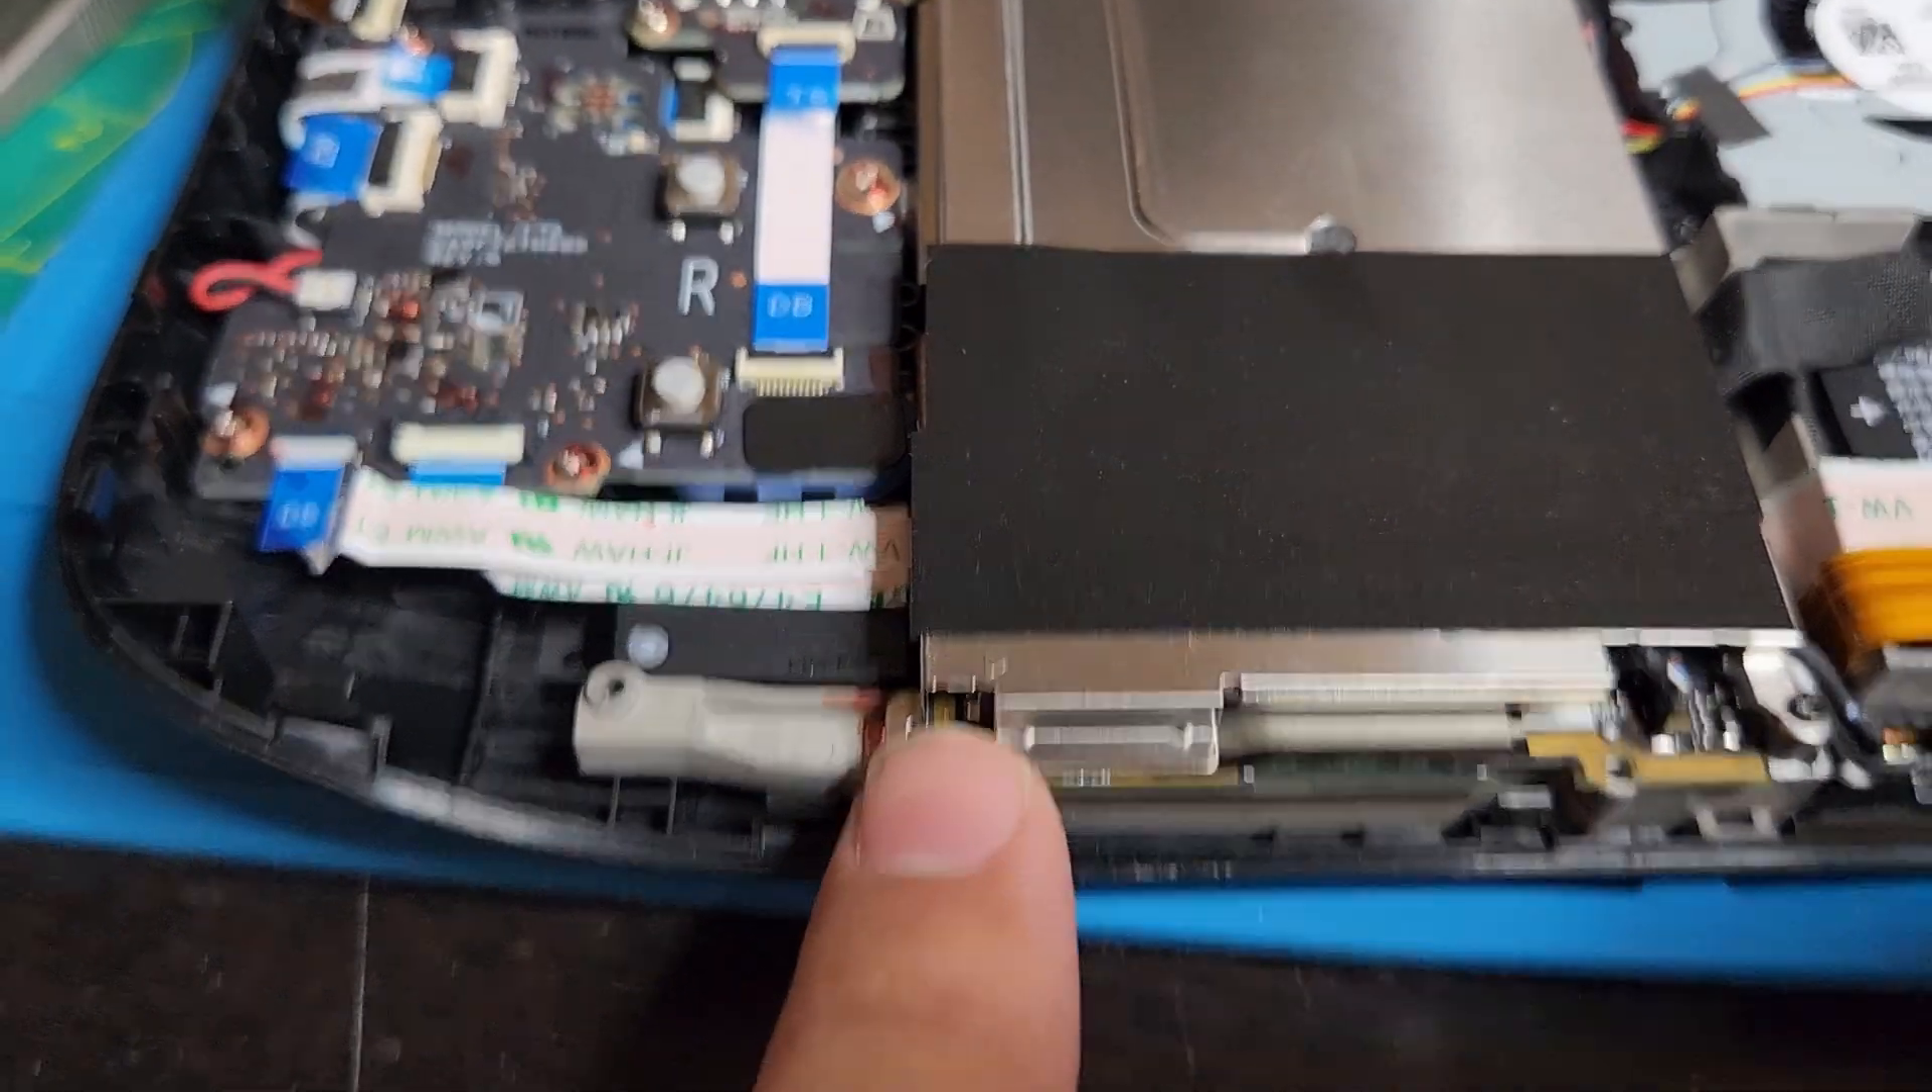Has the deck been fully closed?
No.